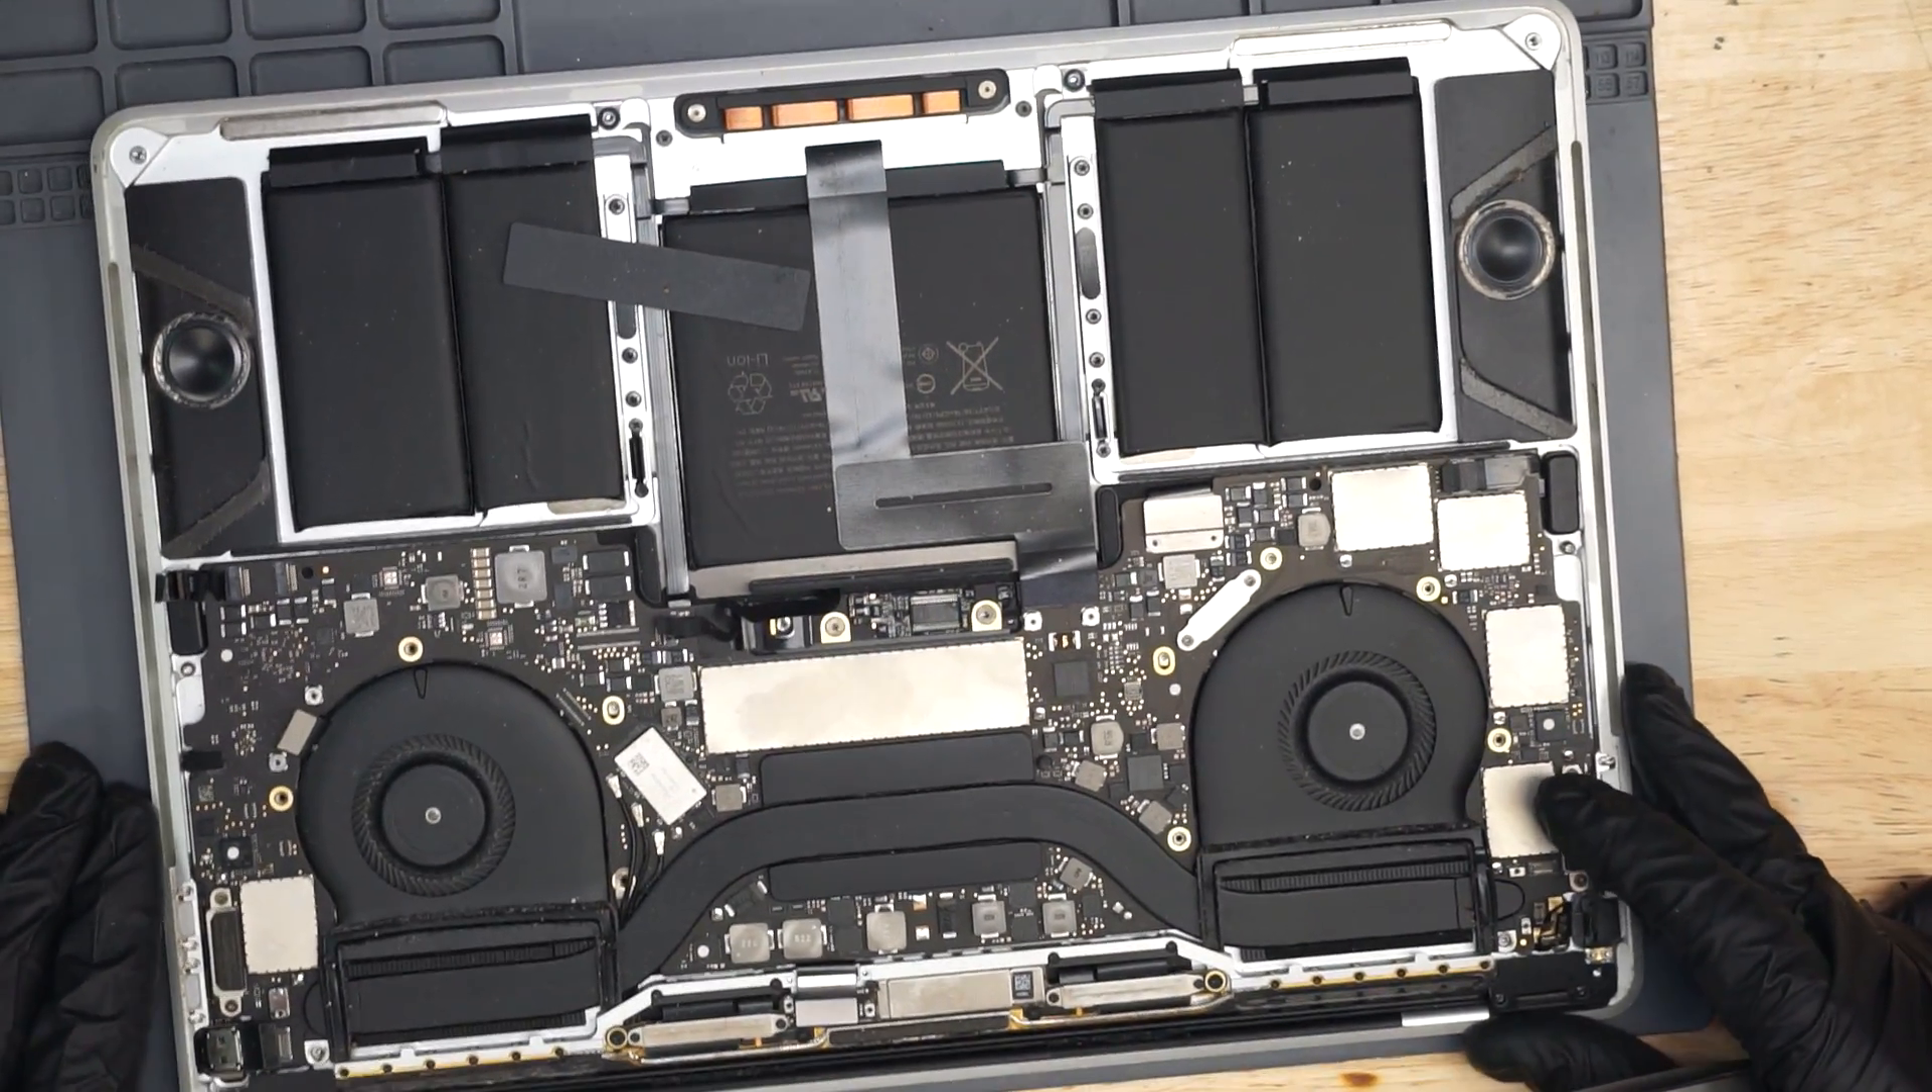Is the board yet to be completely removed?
Yes.